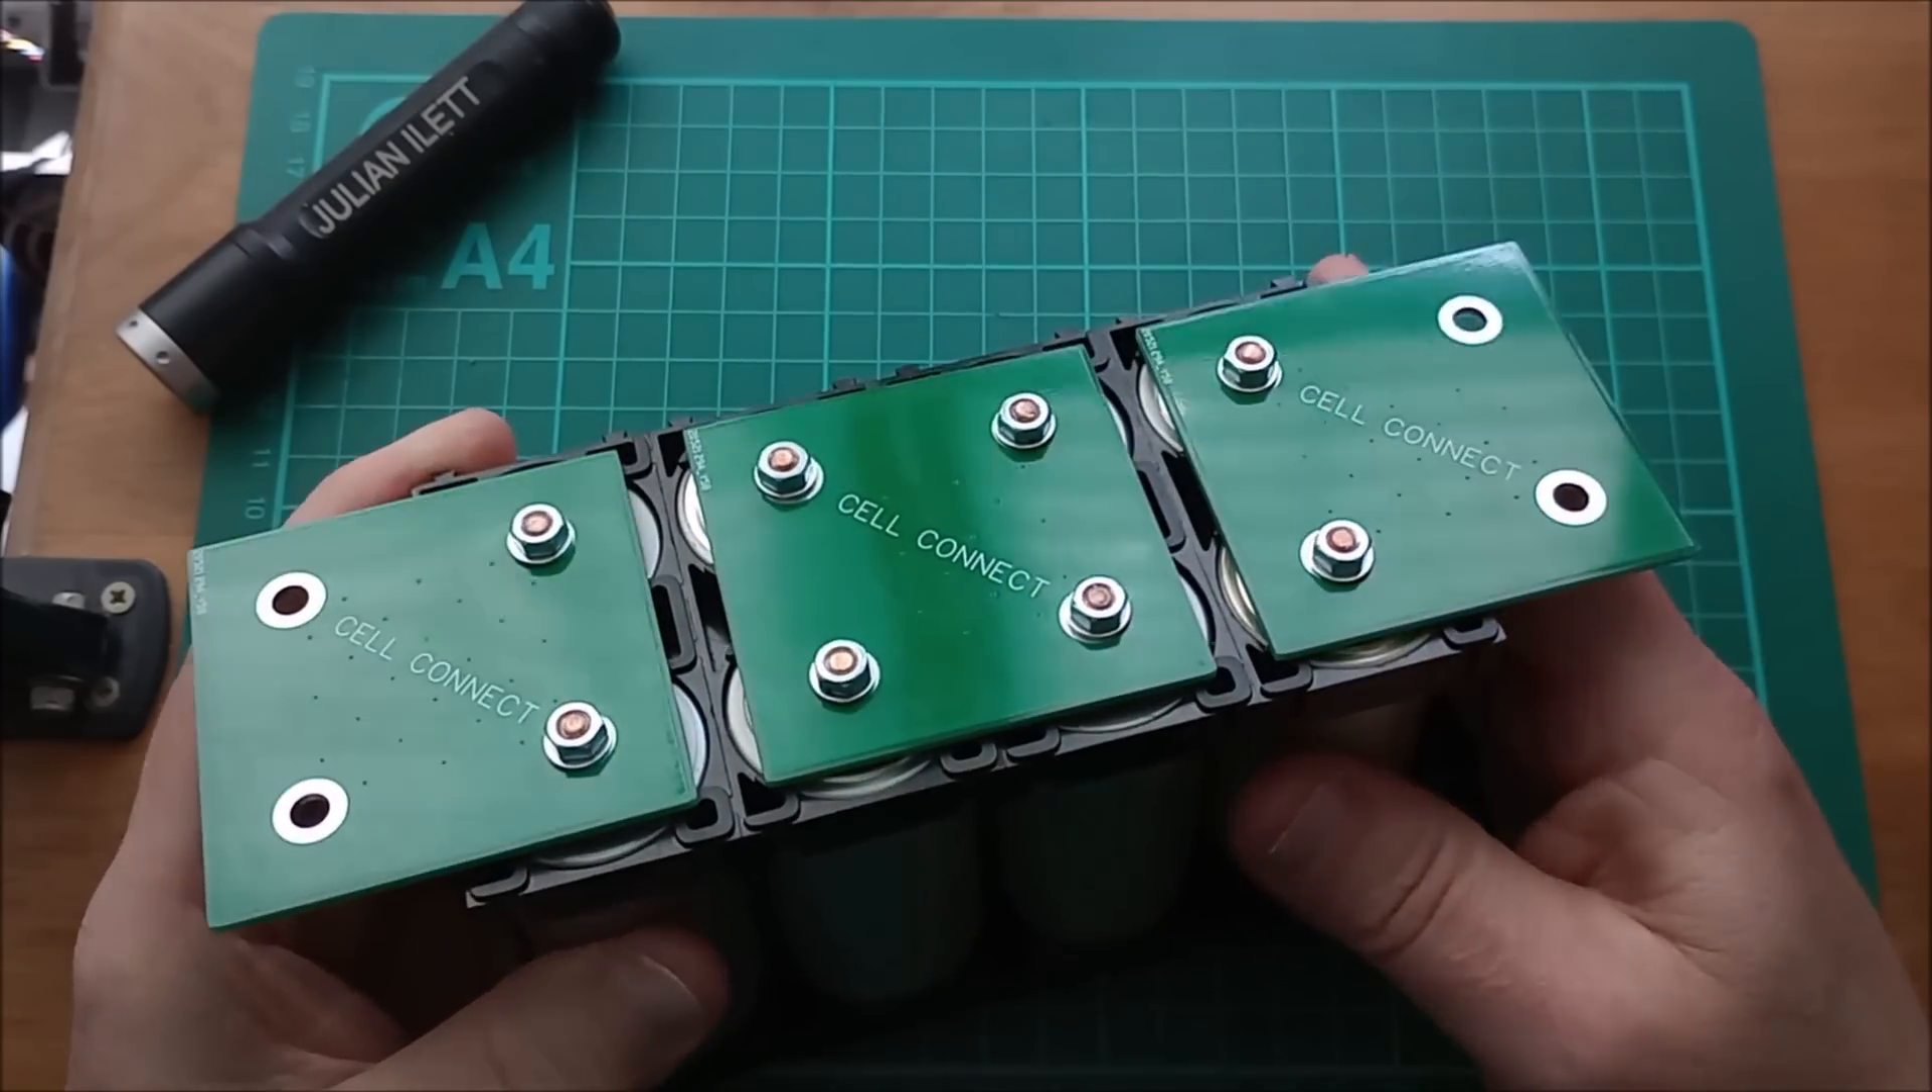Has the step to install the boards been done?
Yes.